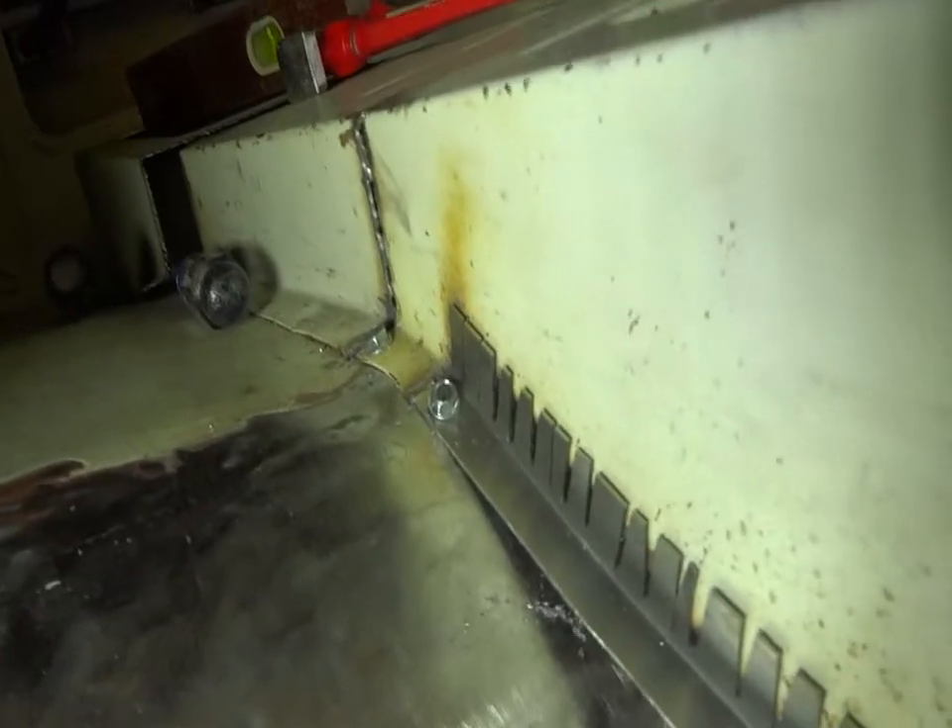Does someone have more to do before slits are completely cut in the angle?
No.